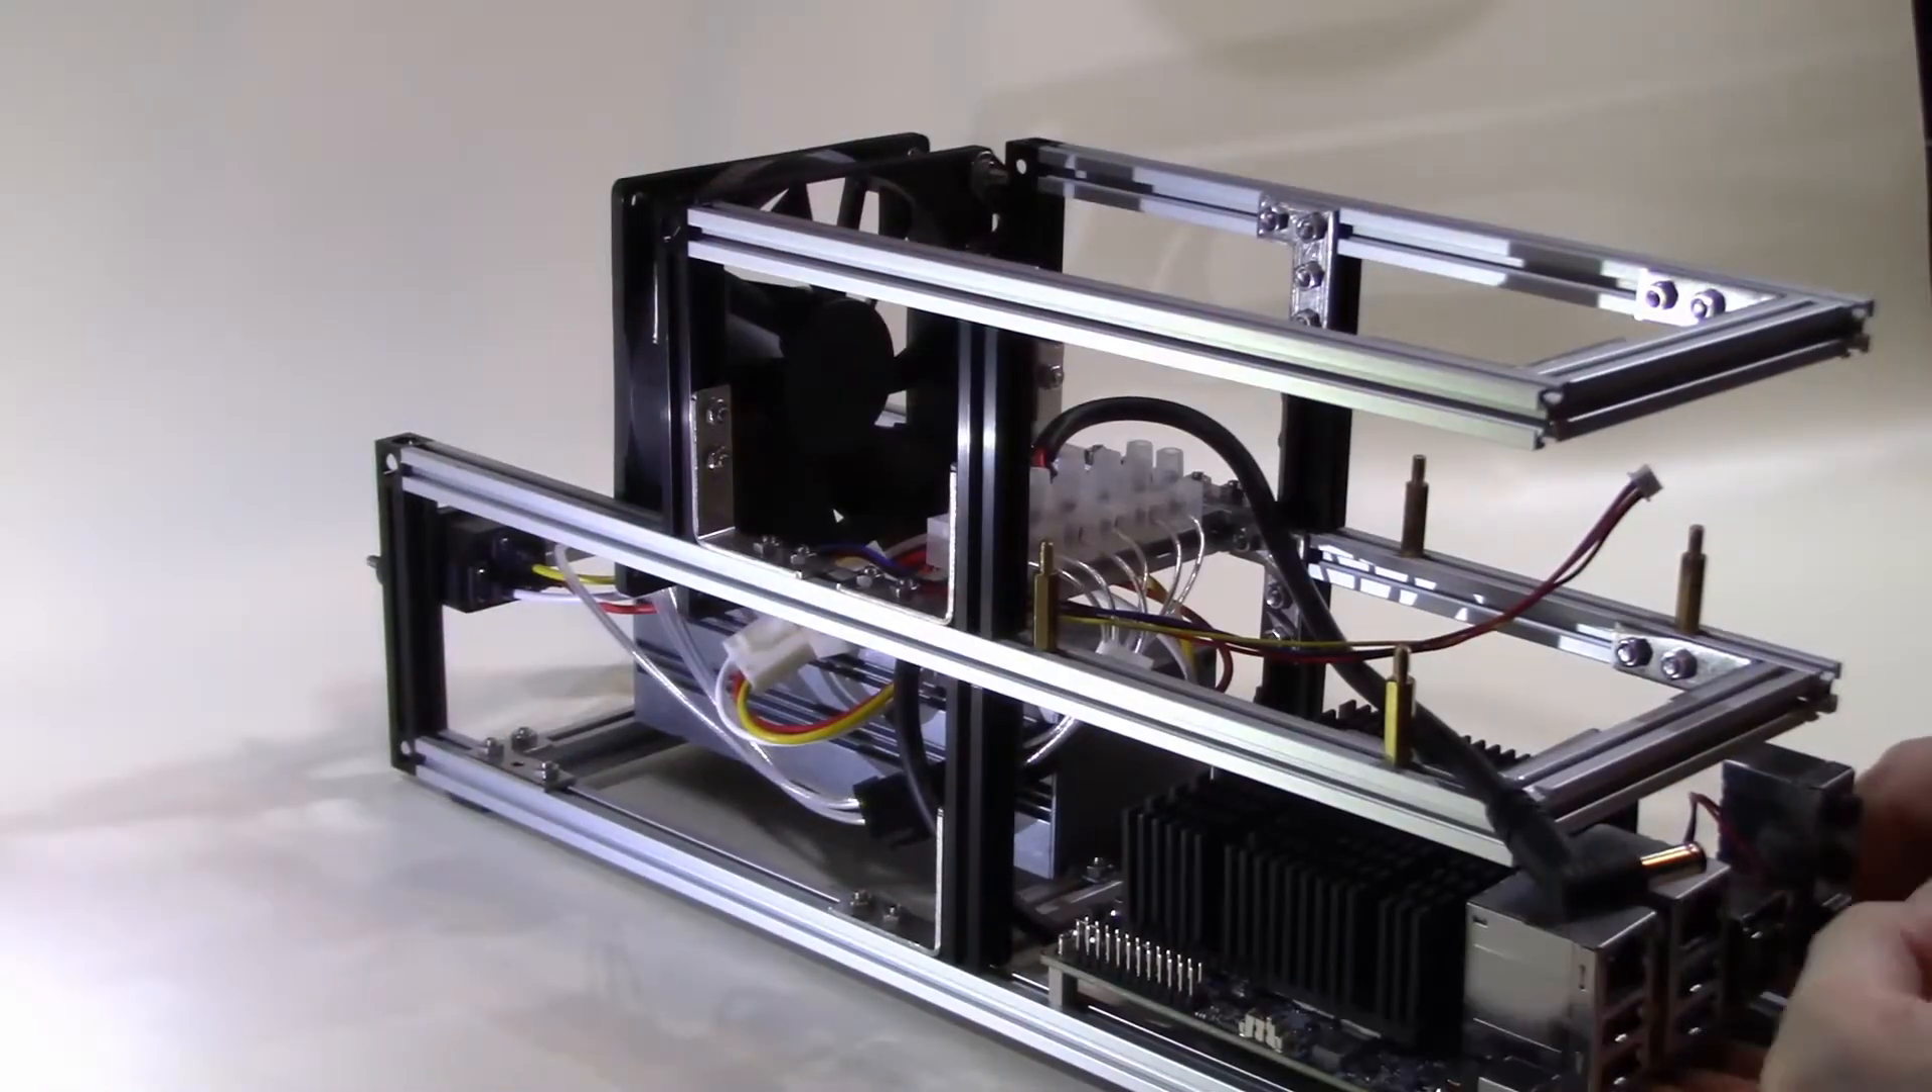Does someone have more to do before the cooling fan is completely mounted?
No.